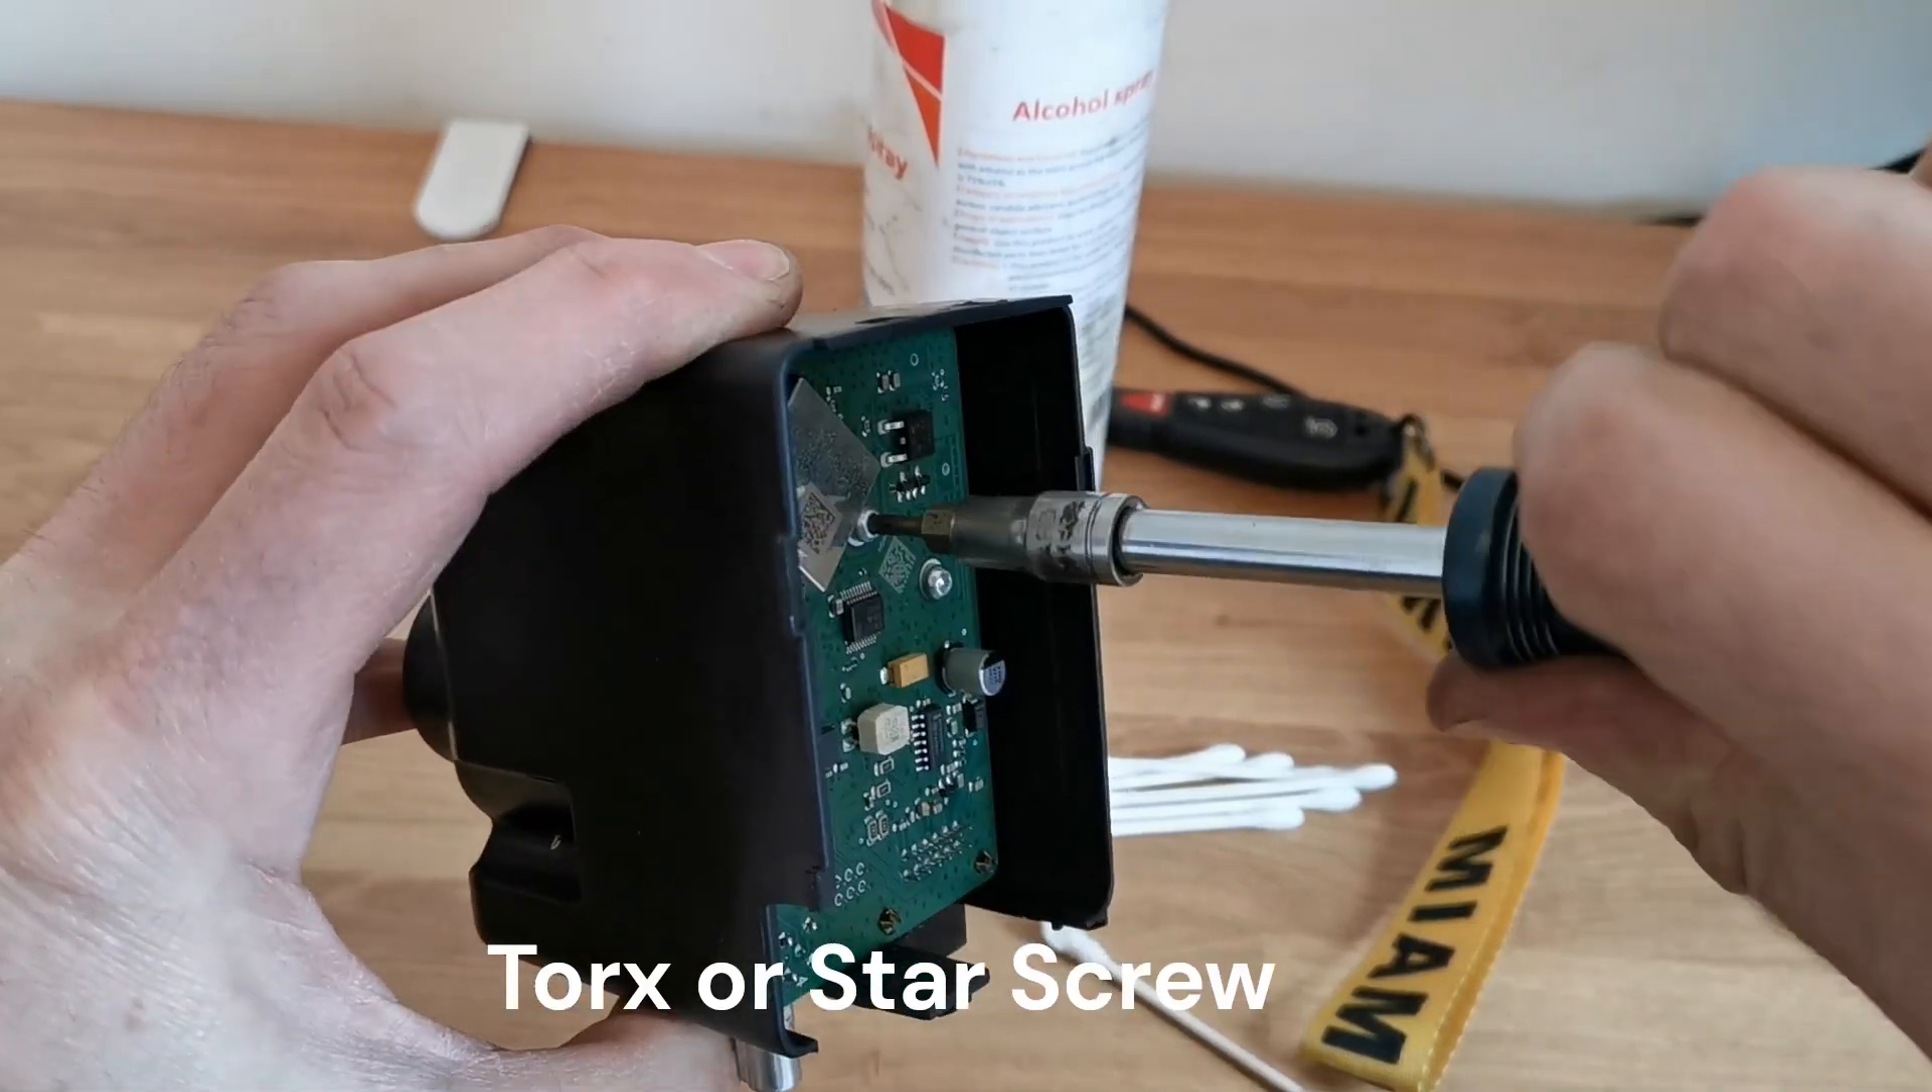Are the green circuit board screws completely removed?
No.